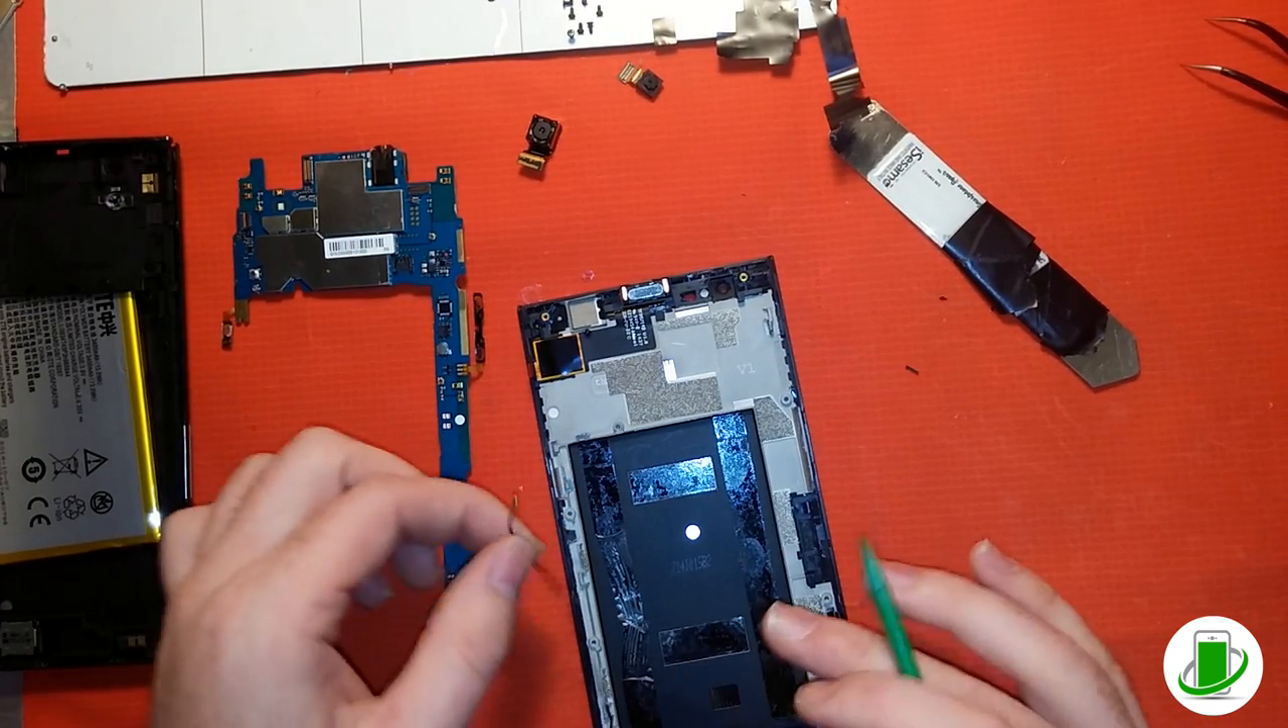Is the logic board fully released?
Yes.